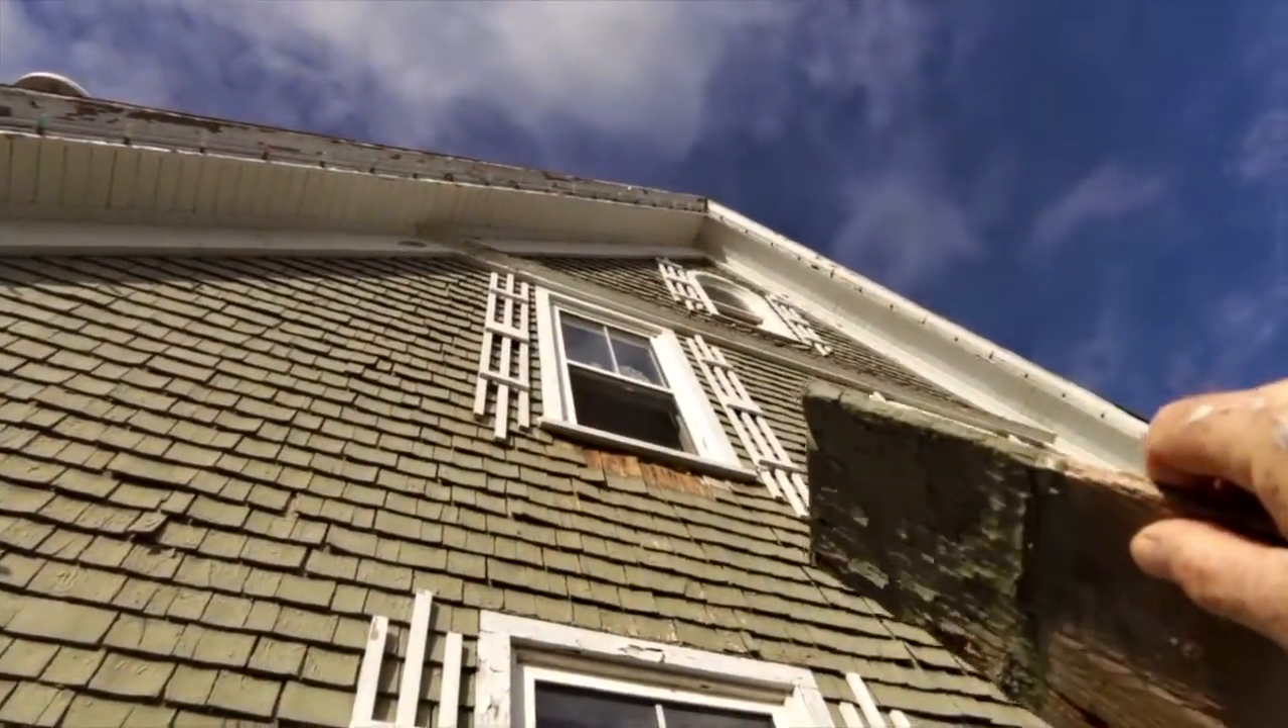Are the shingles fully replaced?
No.